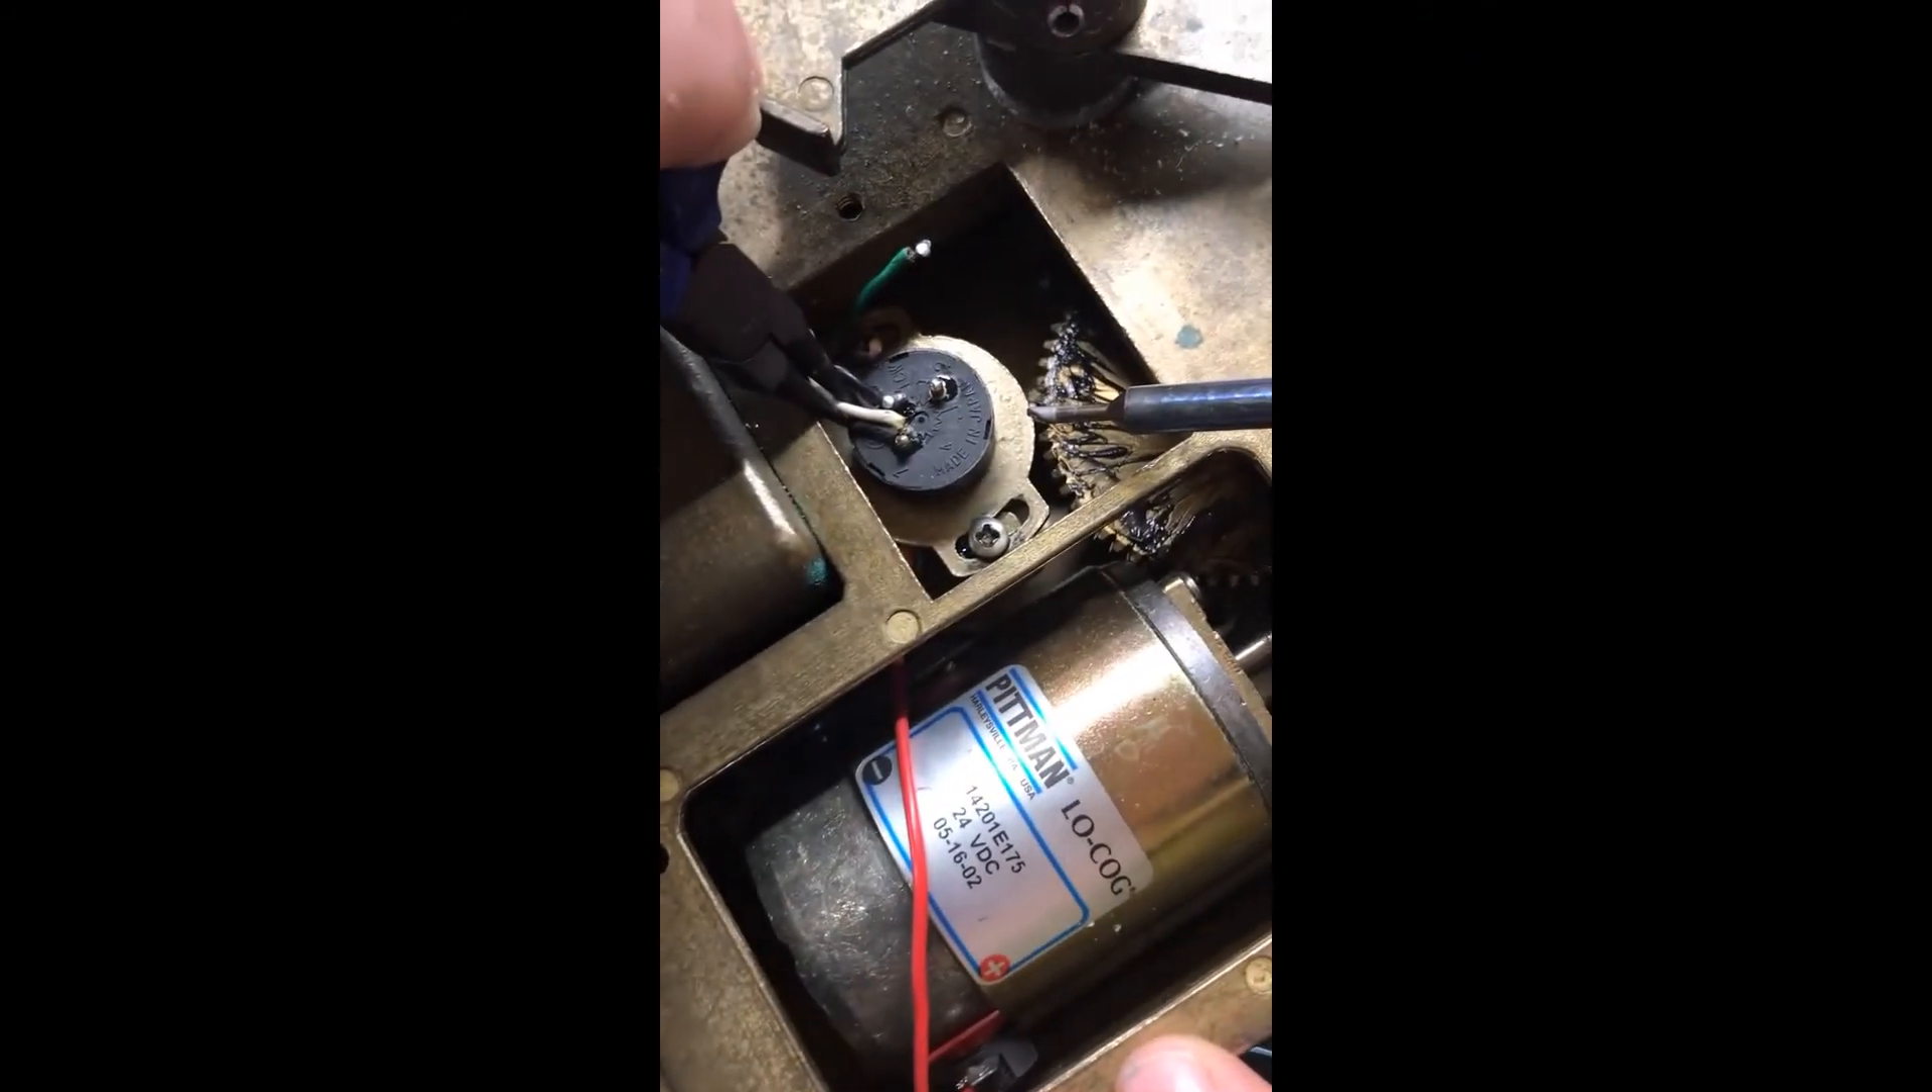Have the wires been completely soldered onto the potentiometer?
No.